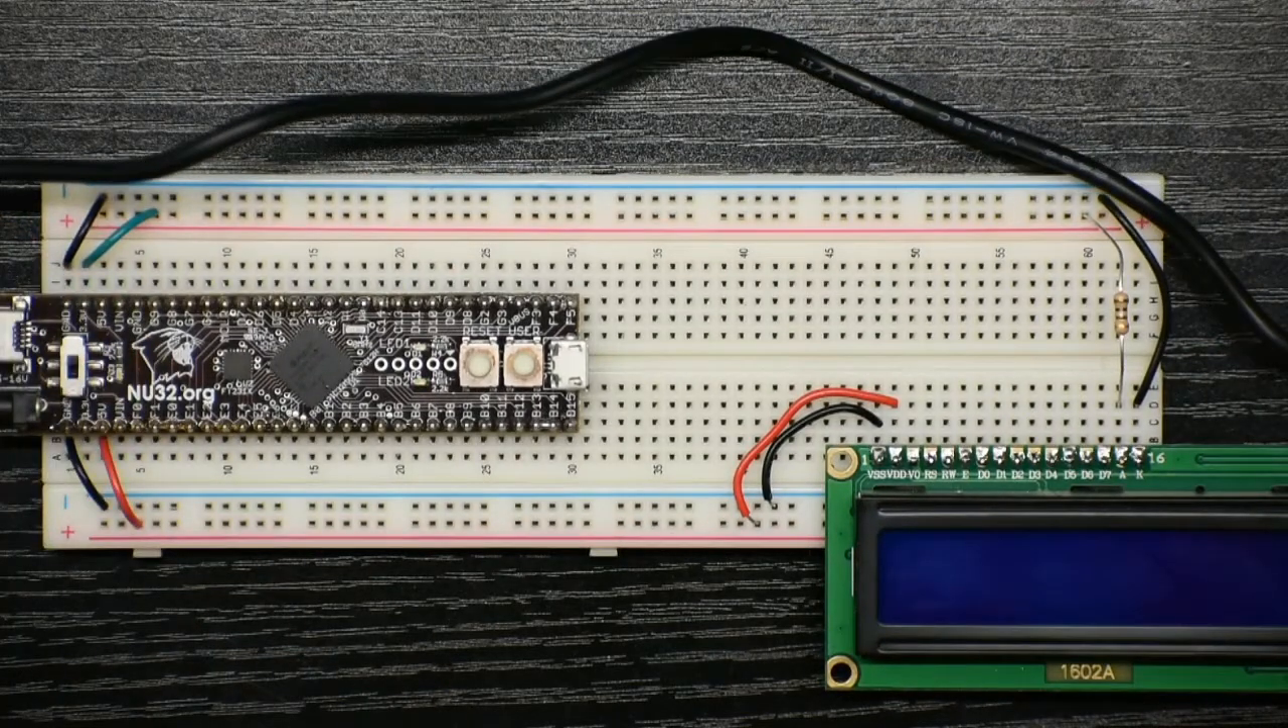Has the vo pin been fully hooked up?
No.